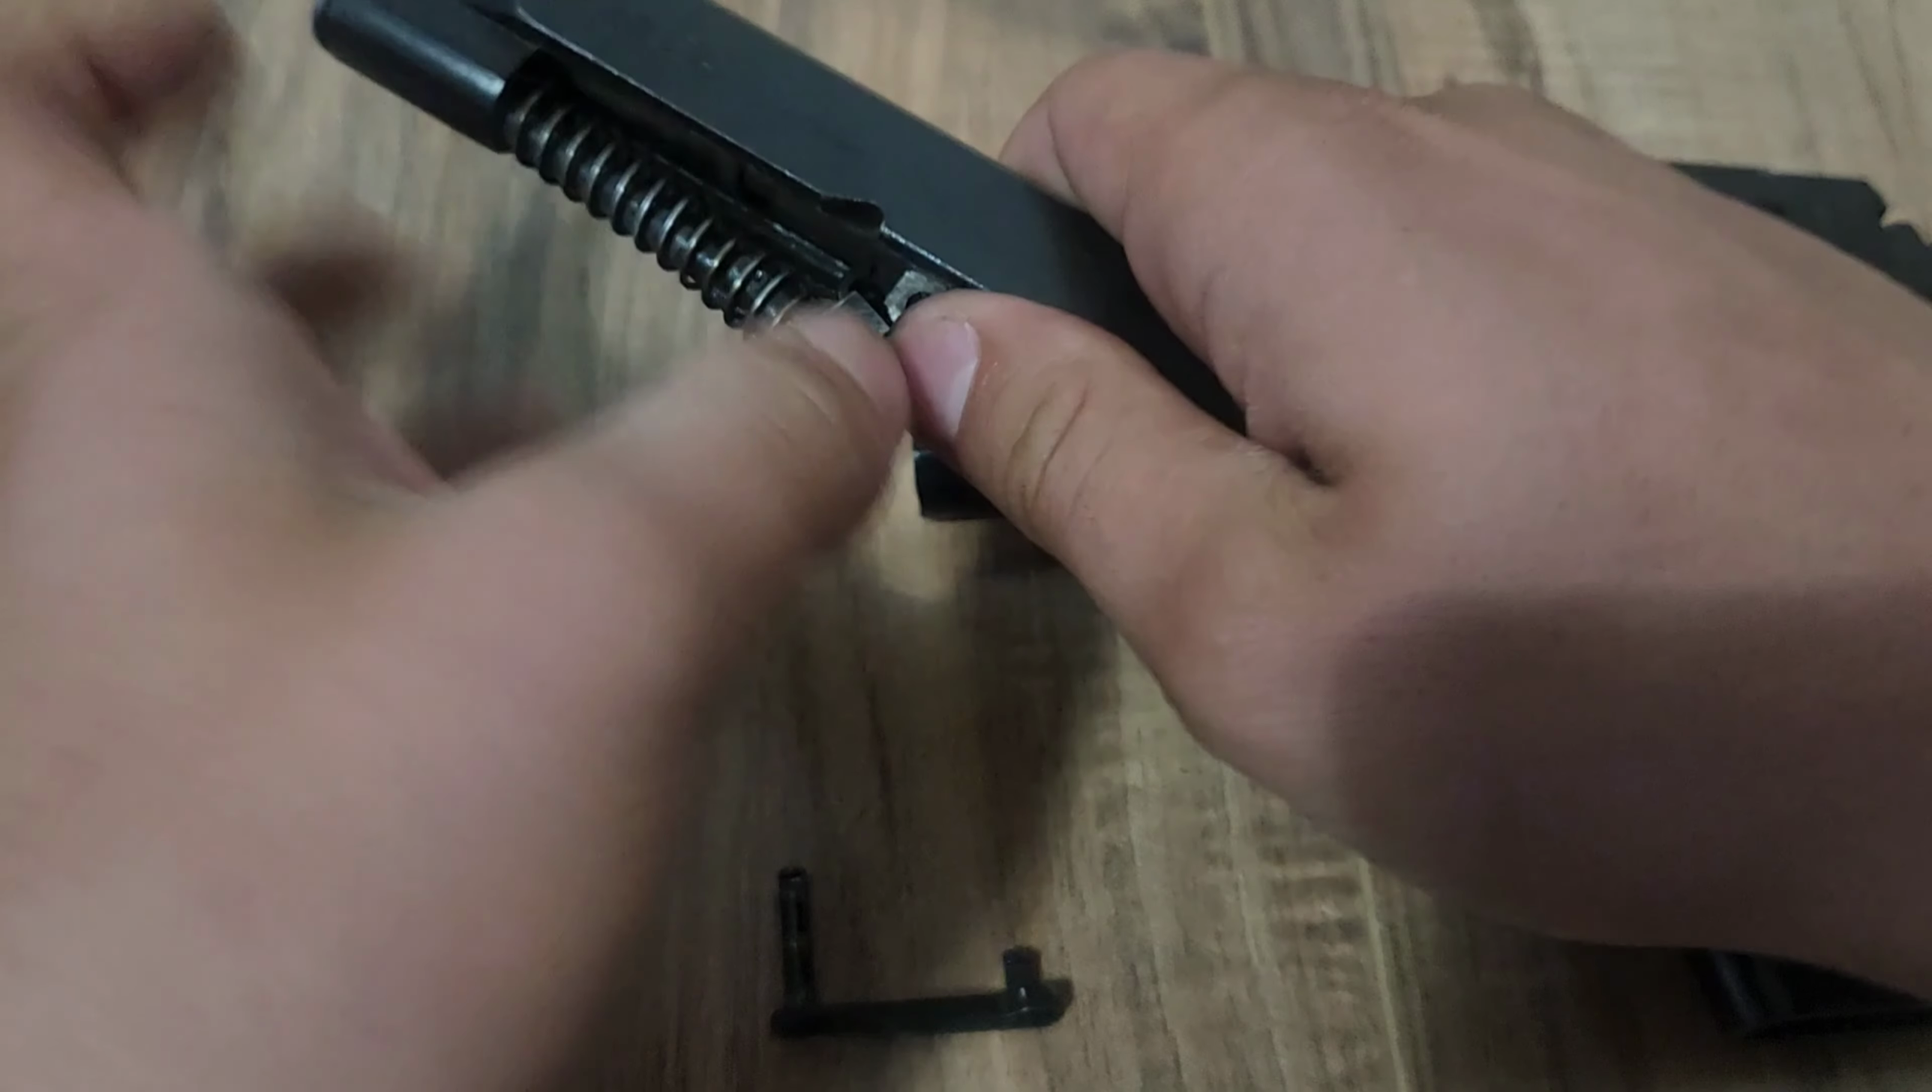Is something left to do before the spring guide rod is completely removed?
Yes.